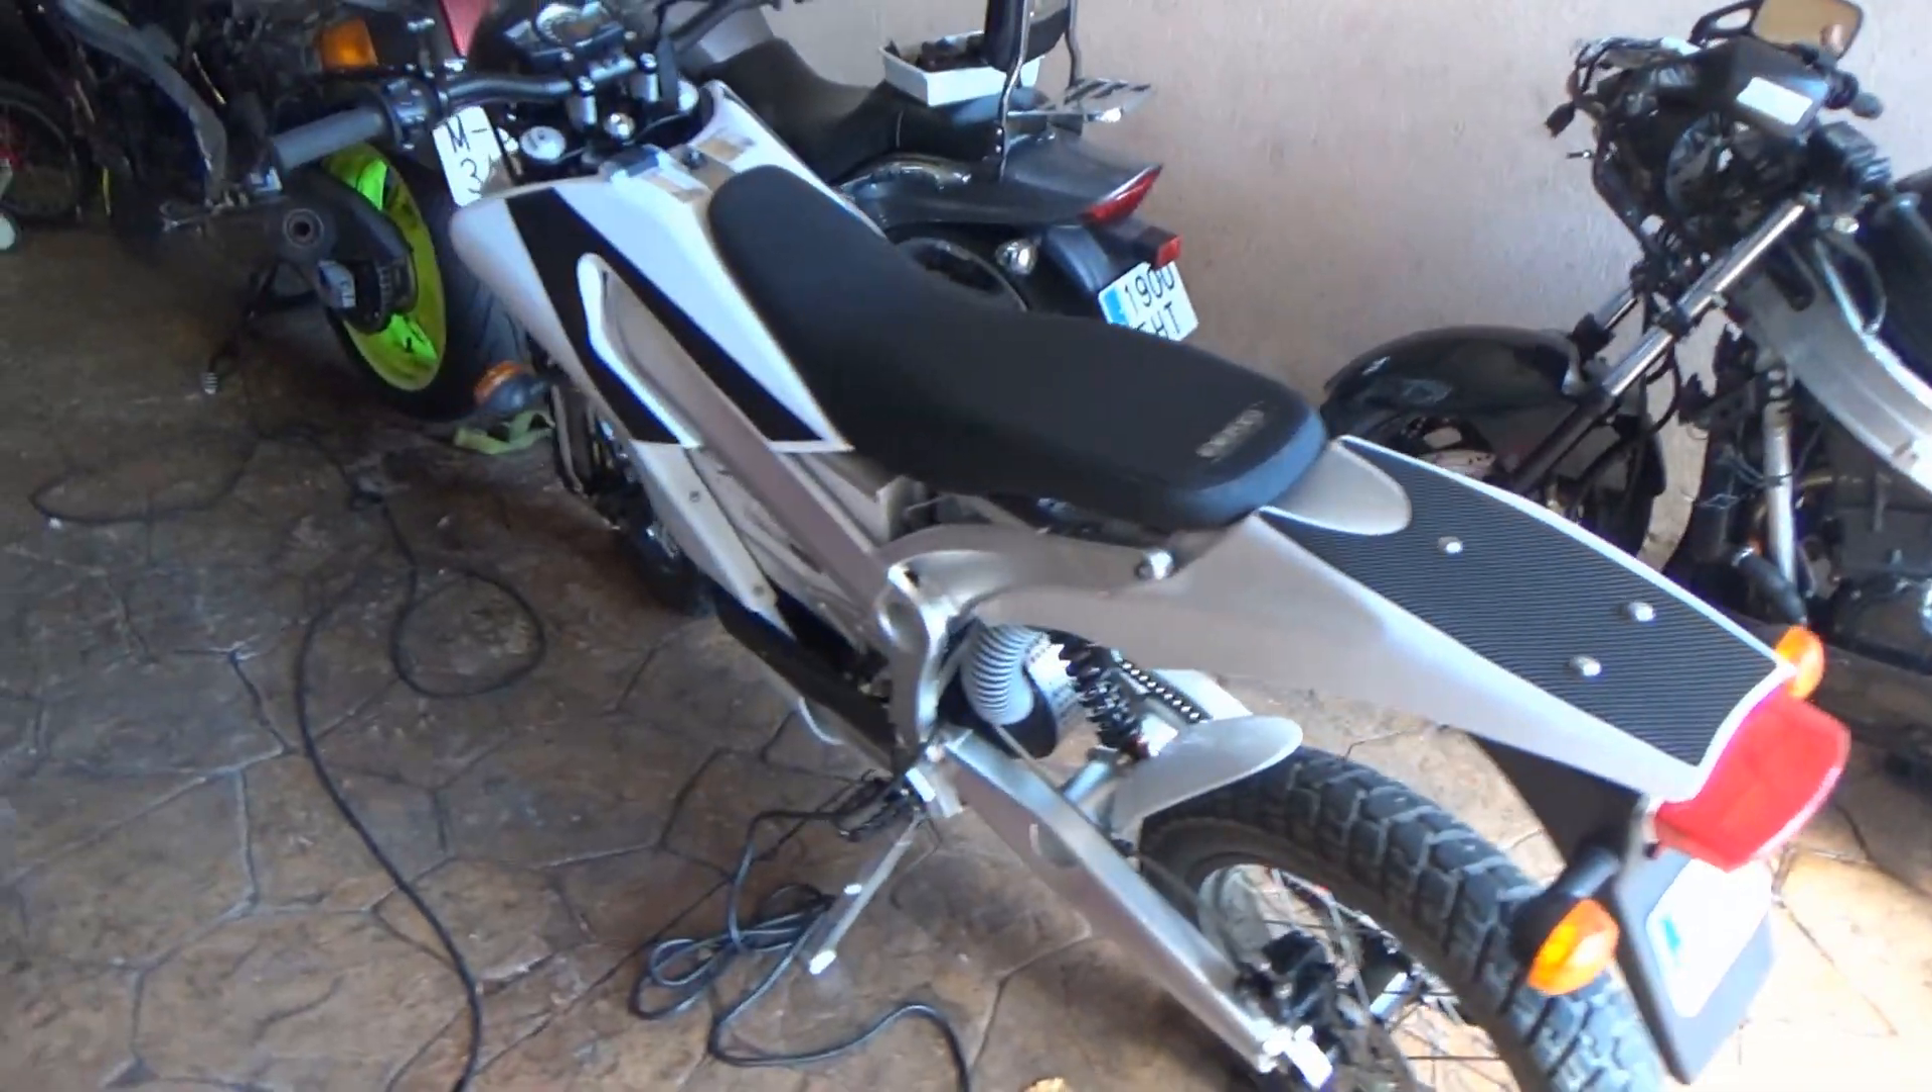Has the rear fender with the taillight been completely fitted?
Yes.